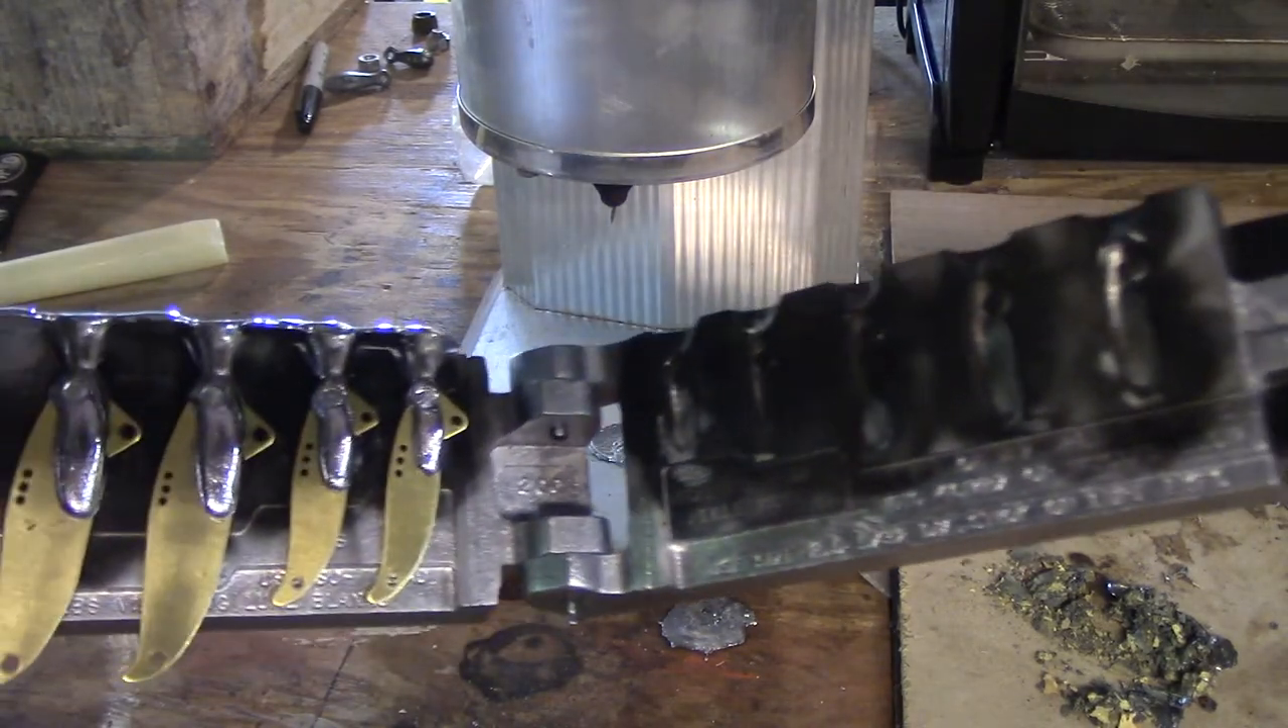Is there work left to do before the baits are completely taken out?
Yes.